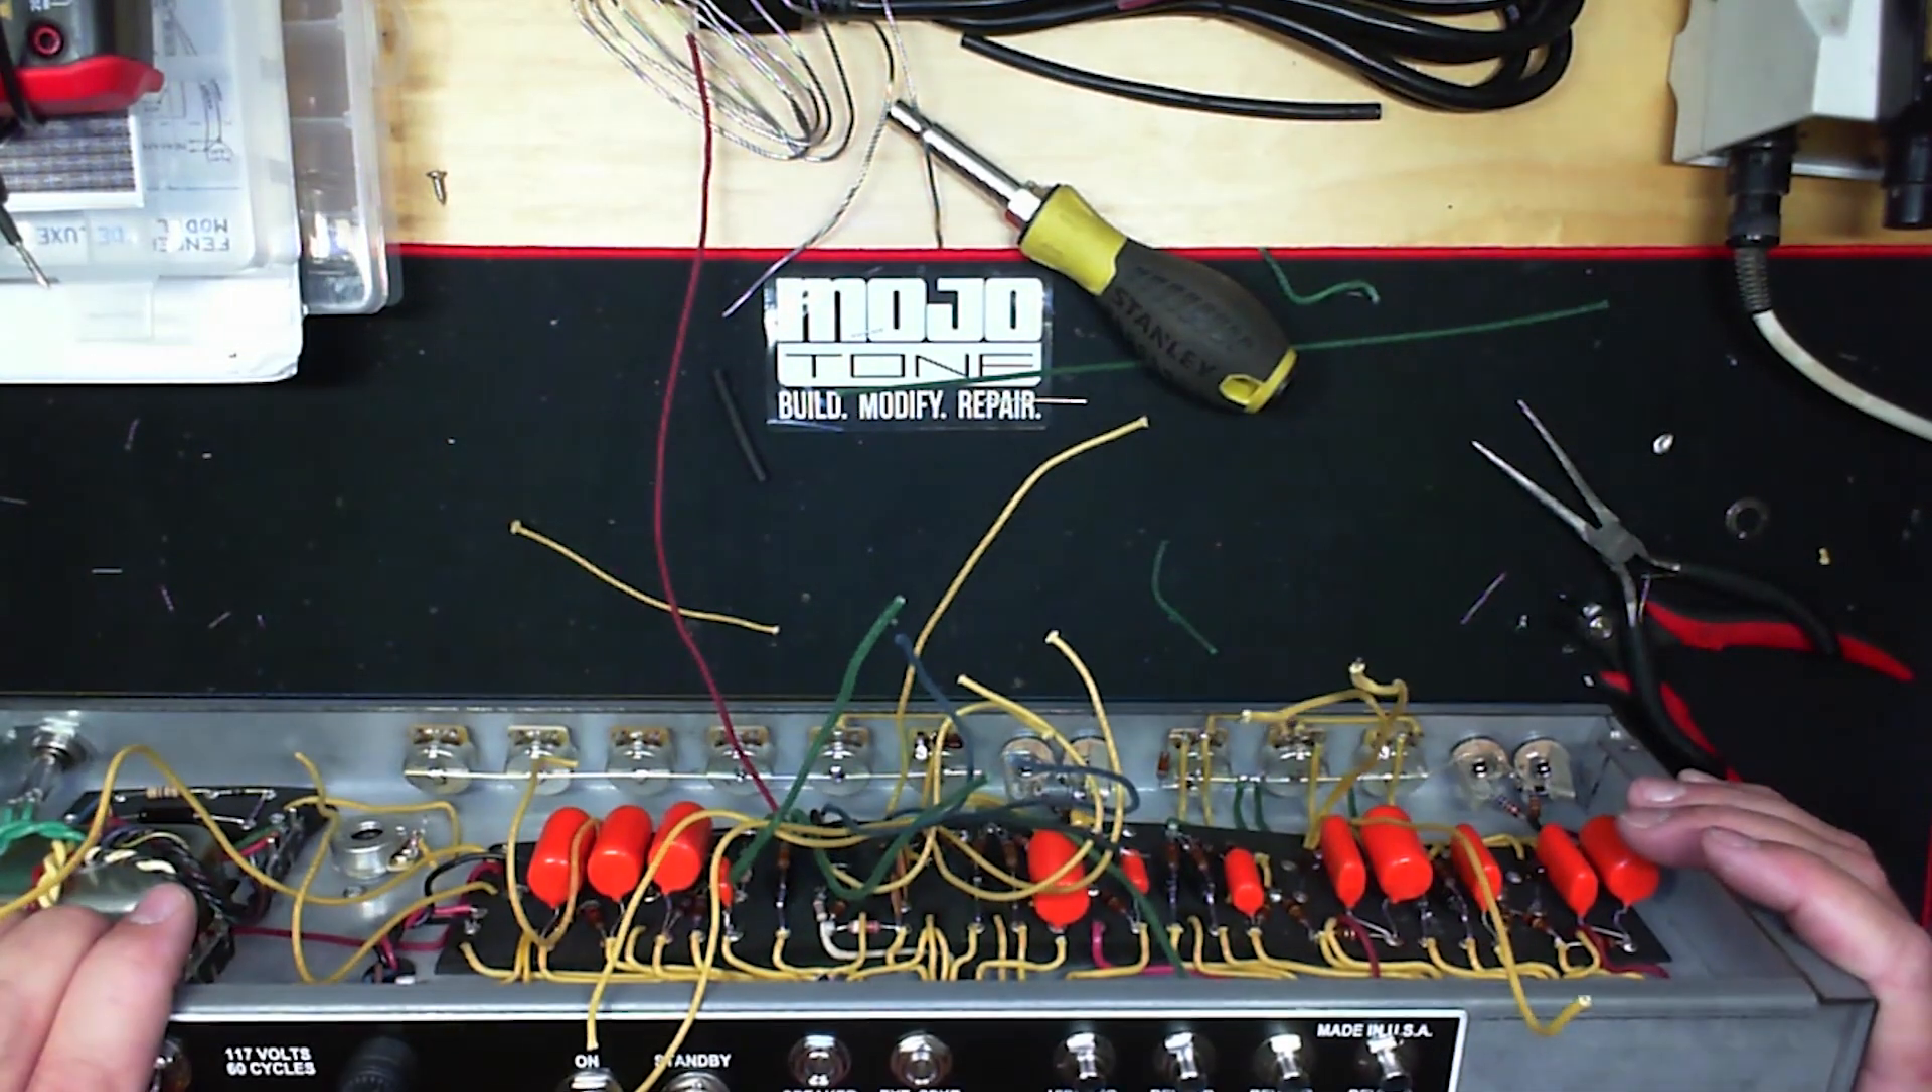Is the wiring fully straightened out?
No.